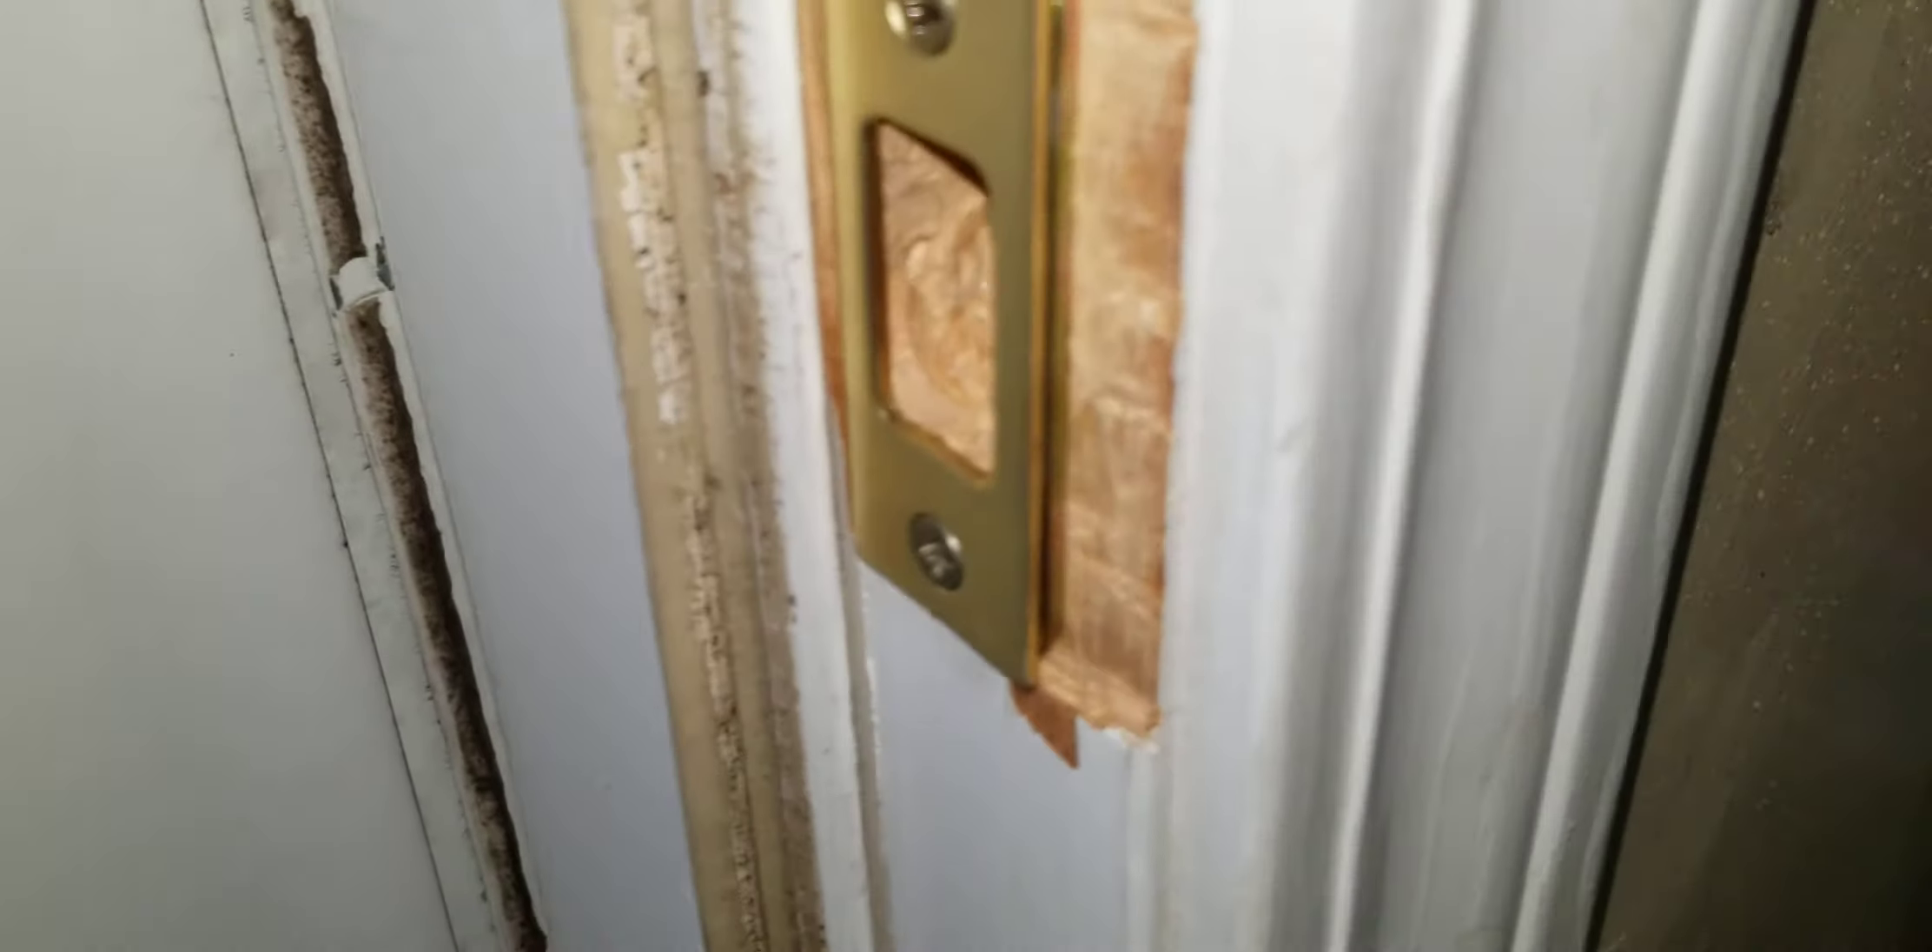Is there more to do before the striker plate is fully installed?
No.